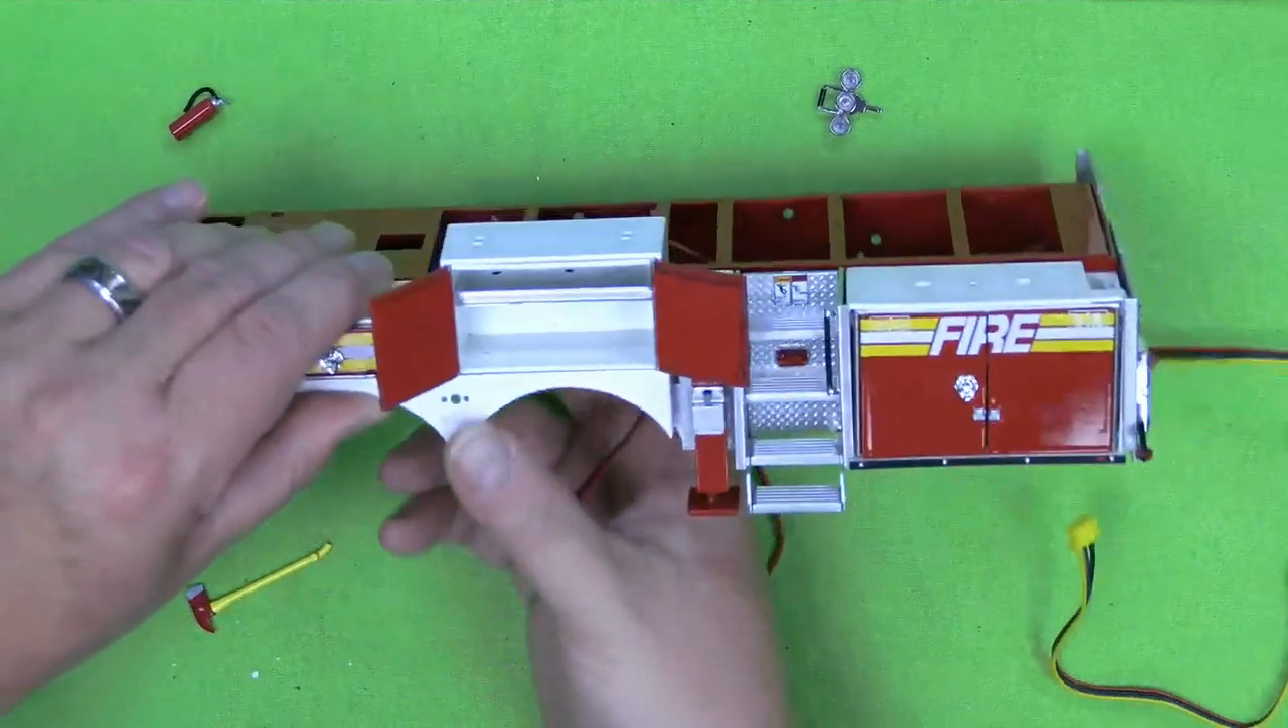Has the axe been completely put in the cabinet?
No.